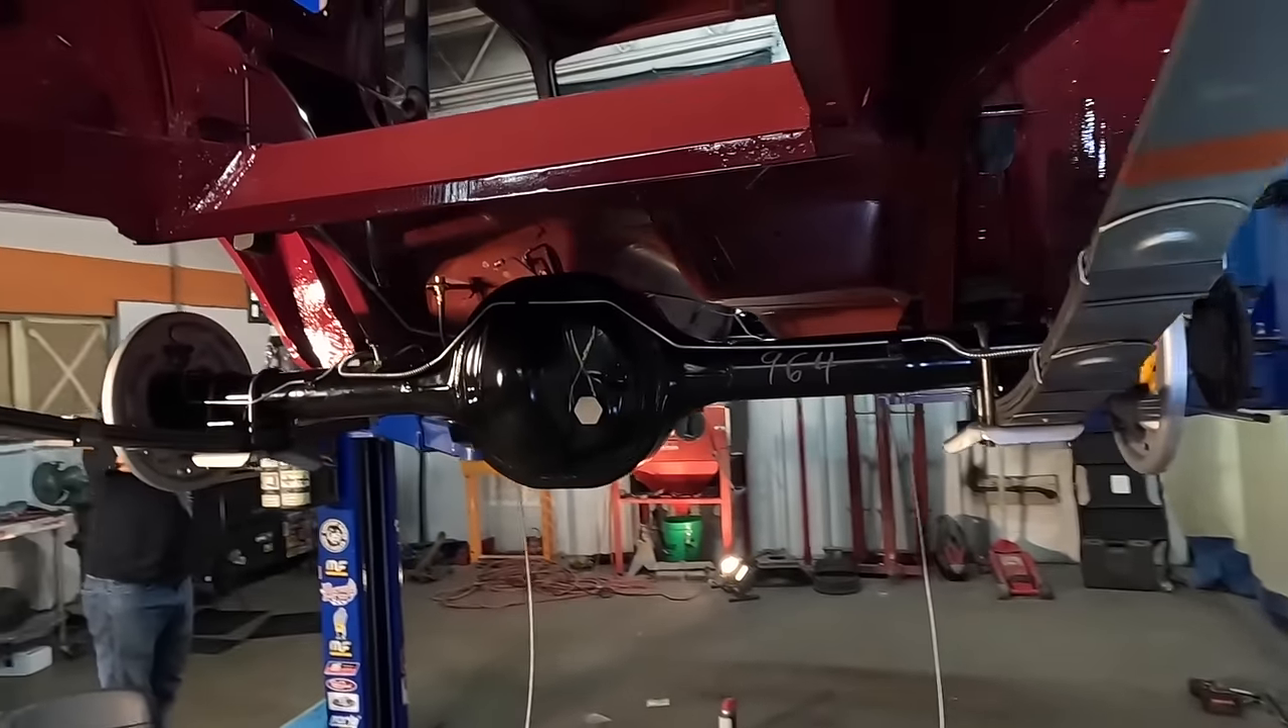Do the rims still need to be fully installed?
Yes.